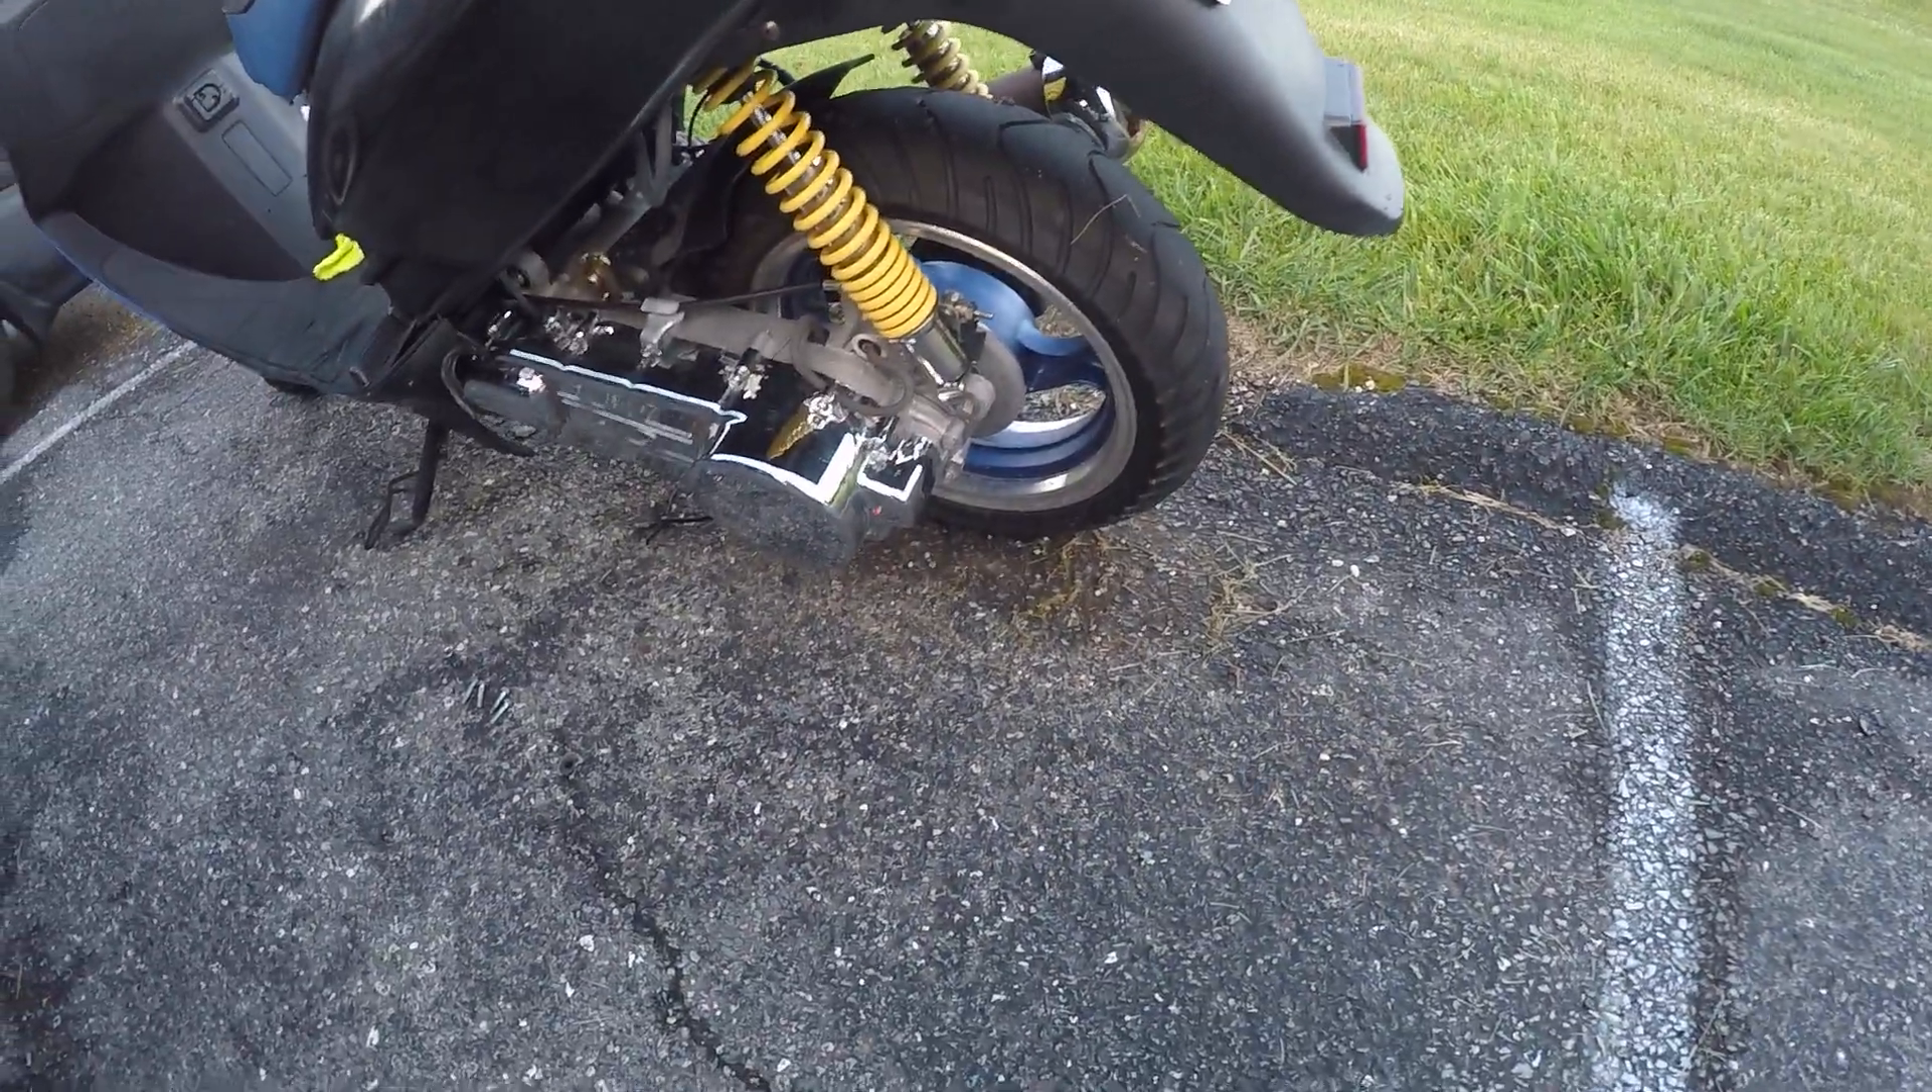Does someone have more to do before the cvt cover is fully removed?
Yes.